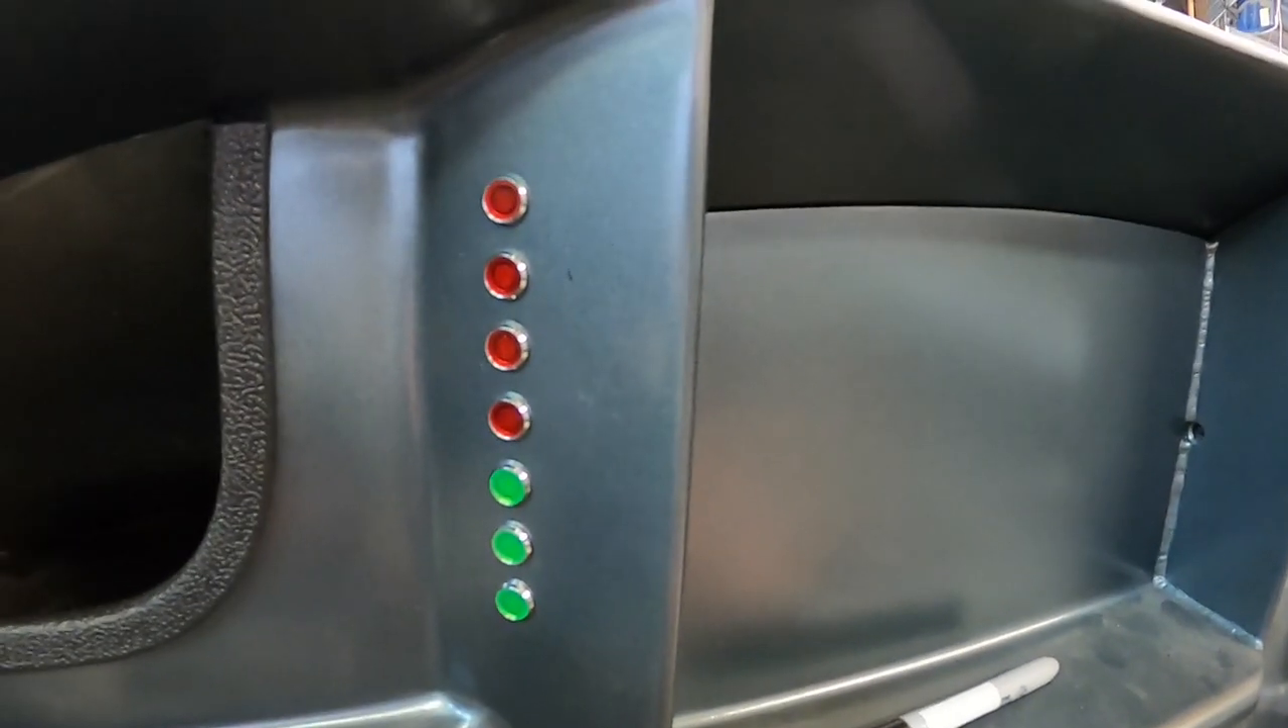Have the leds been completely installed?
Yes.